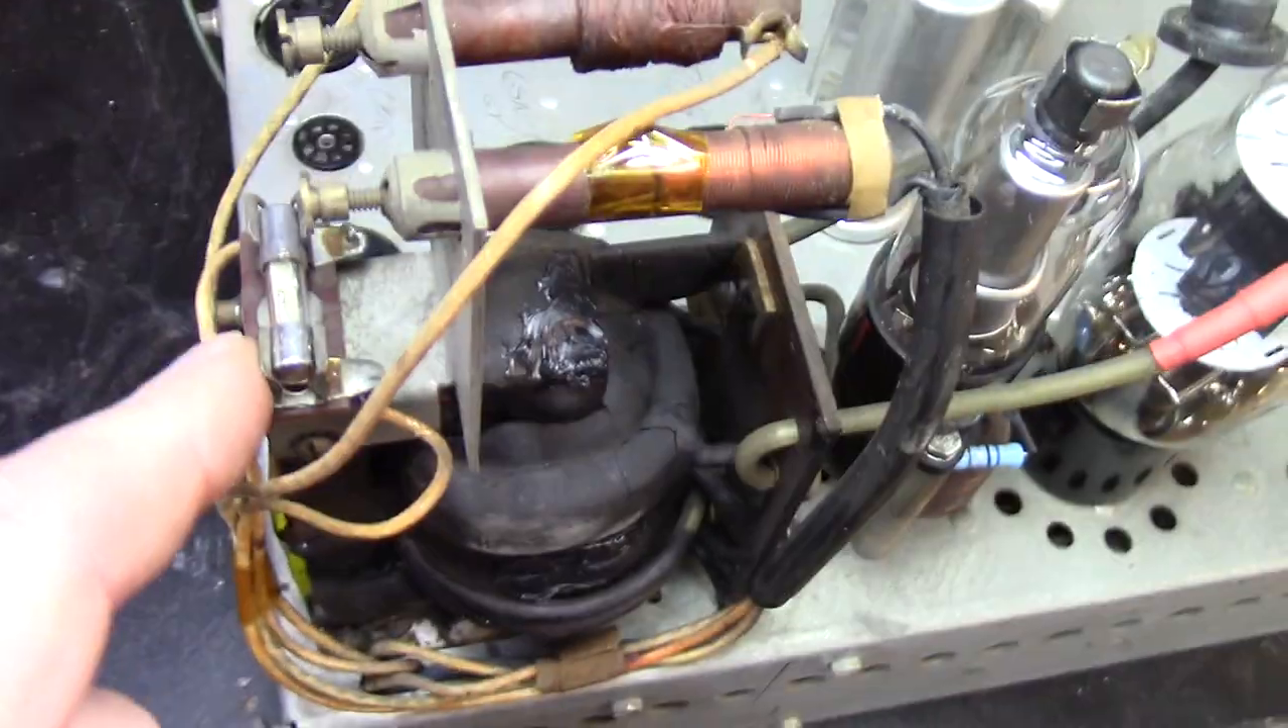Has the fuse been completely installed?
Yes.